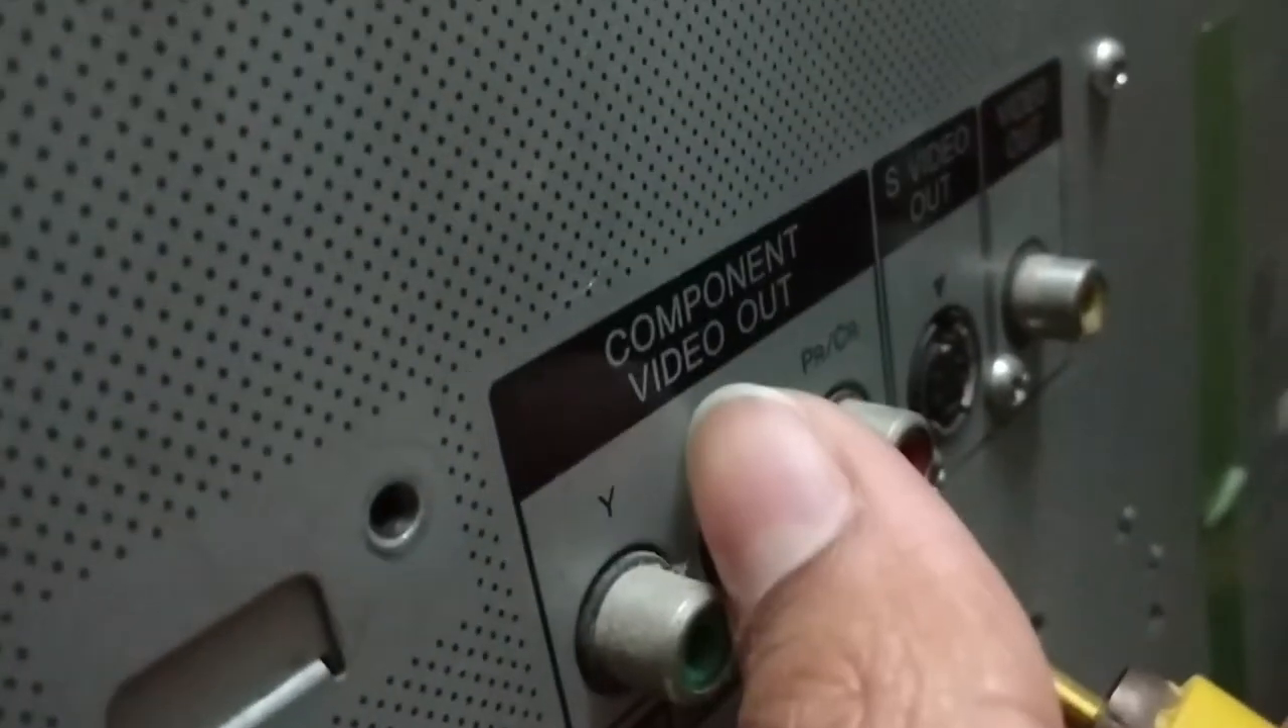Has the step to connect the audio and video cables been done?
No.